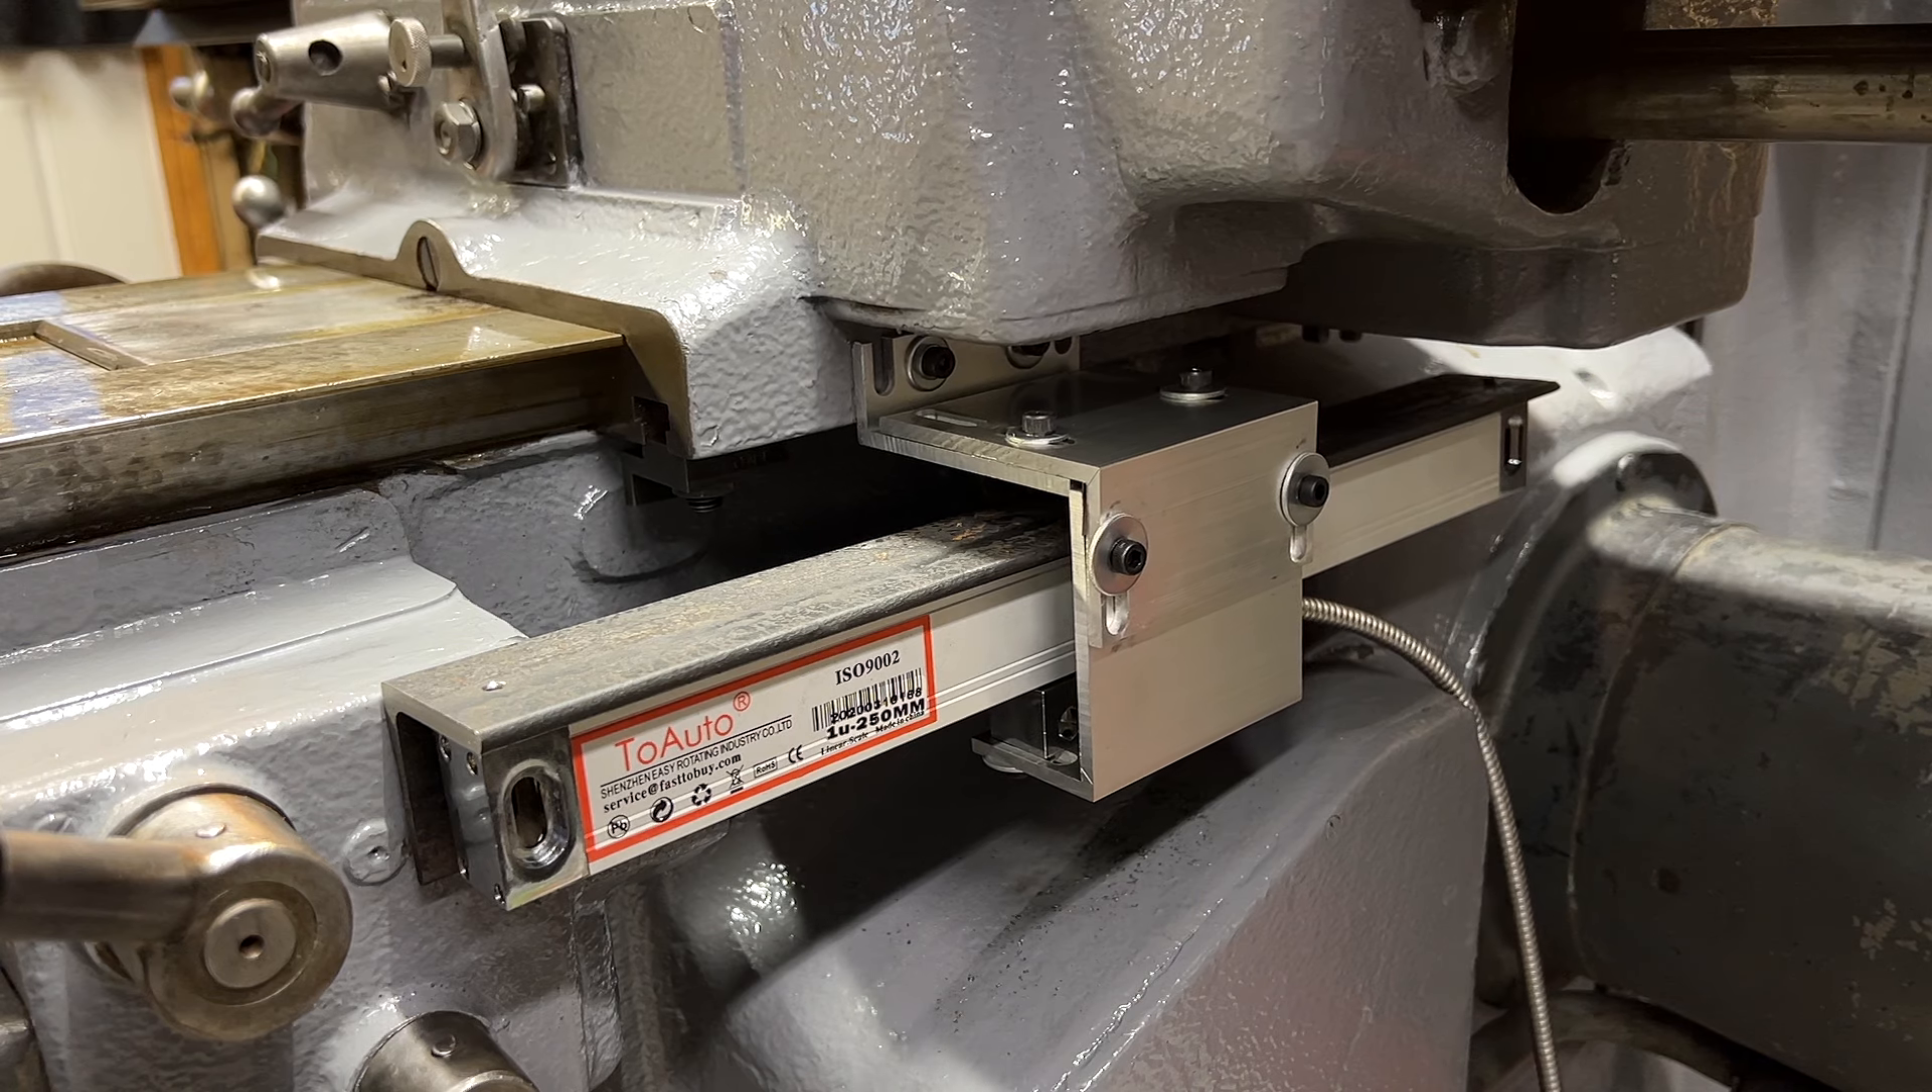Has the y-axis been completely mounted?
Yes.